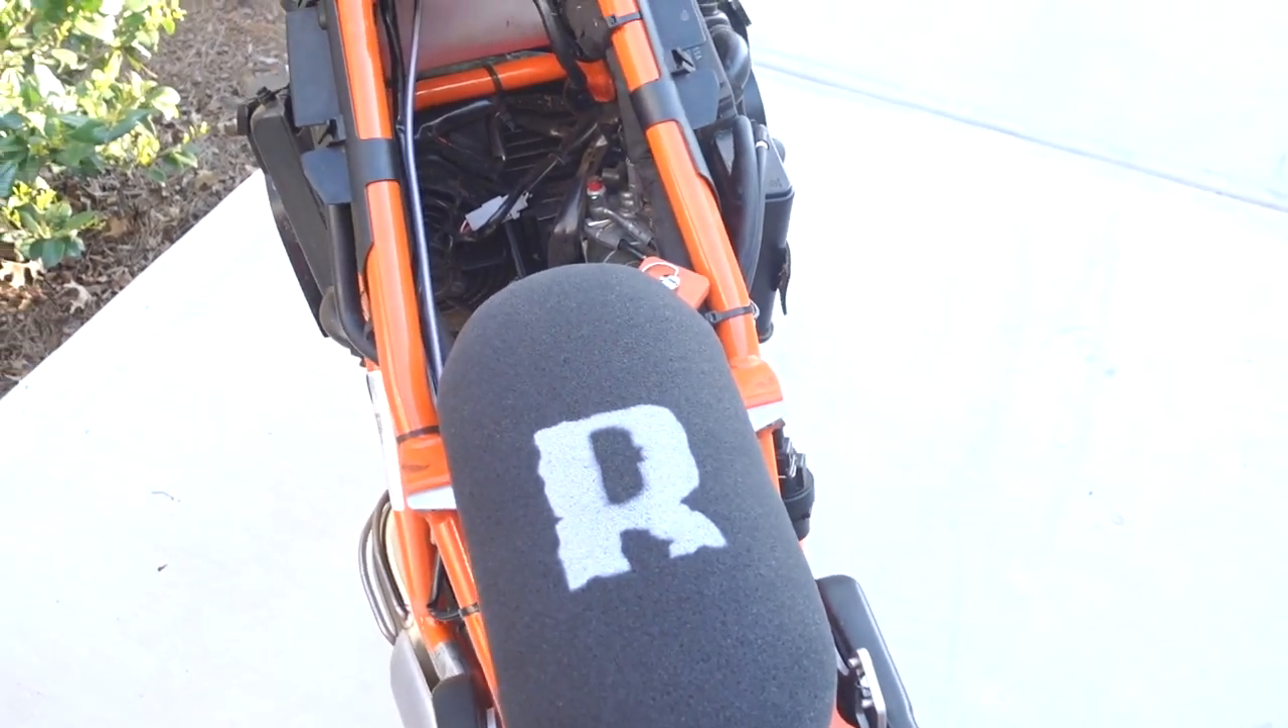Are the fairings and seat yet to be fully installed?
Yes.